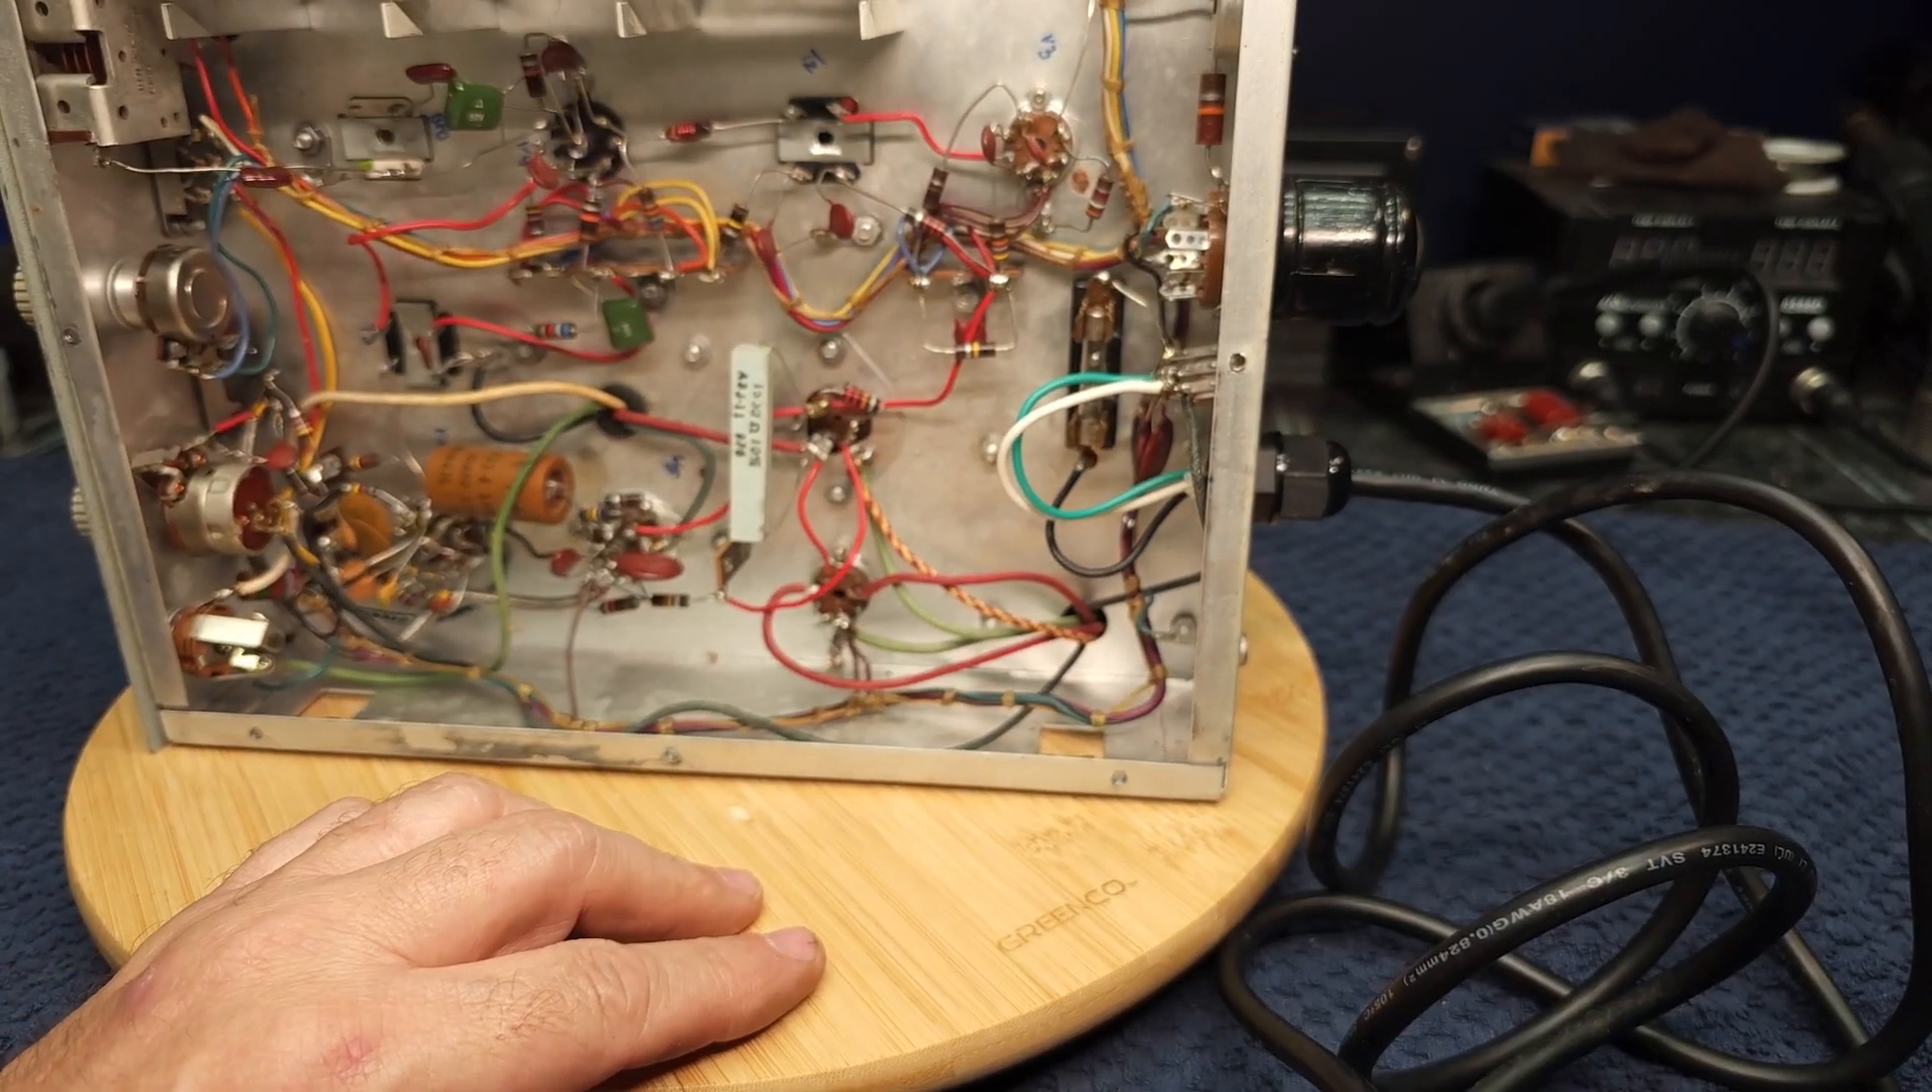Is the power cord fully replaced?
Yes.